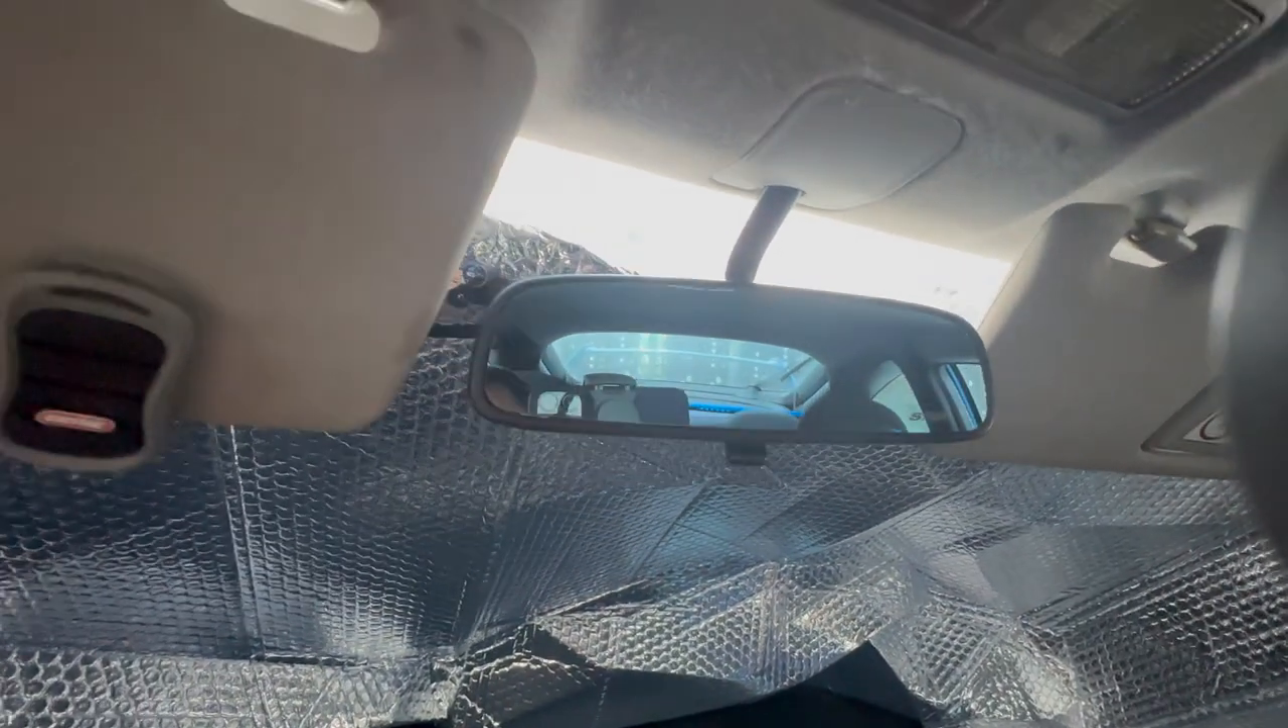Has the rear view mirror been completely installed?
Yes.